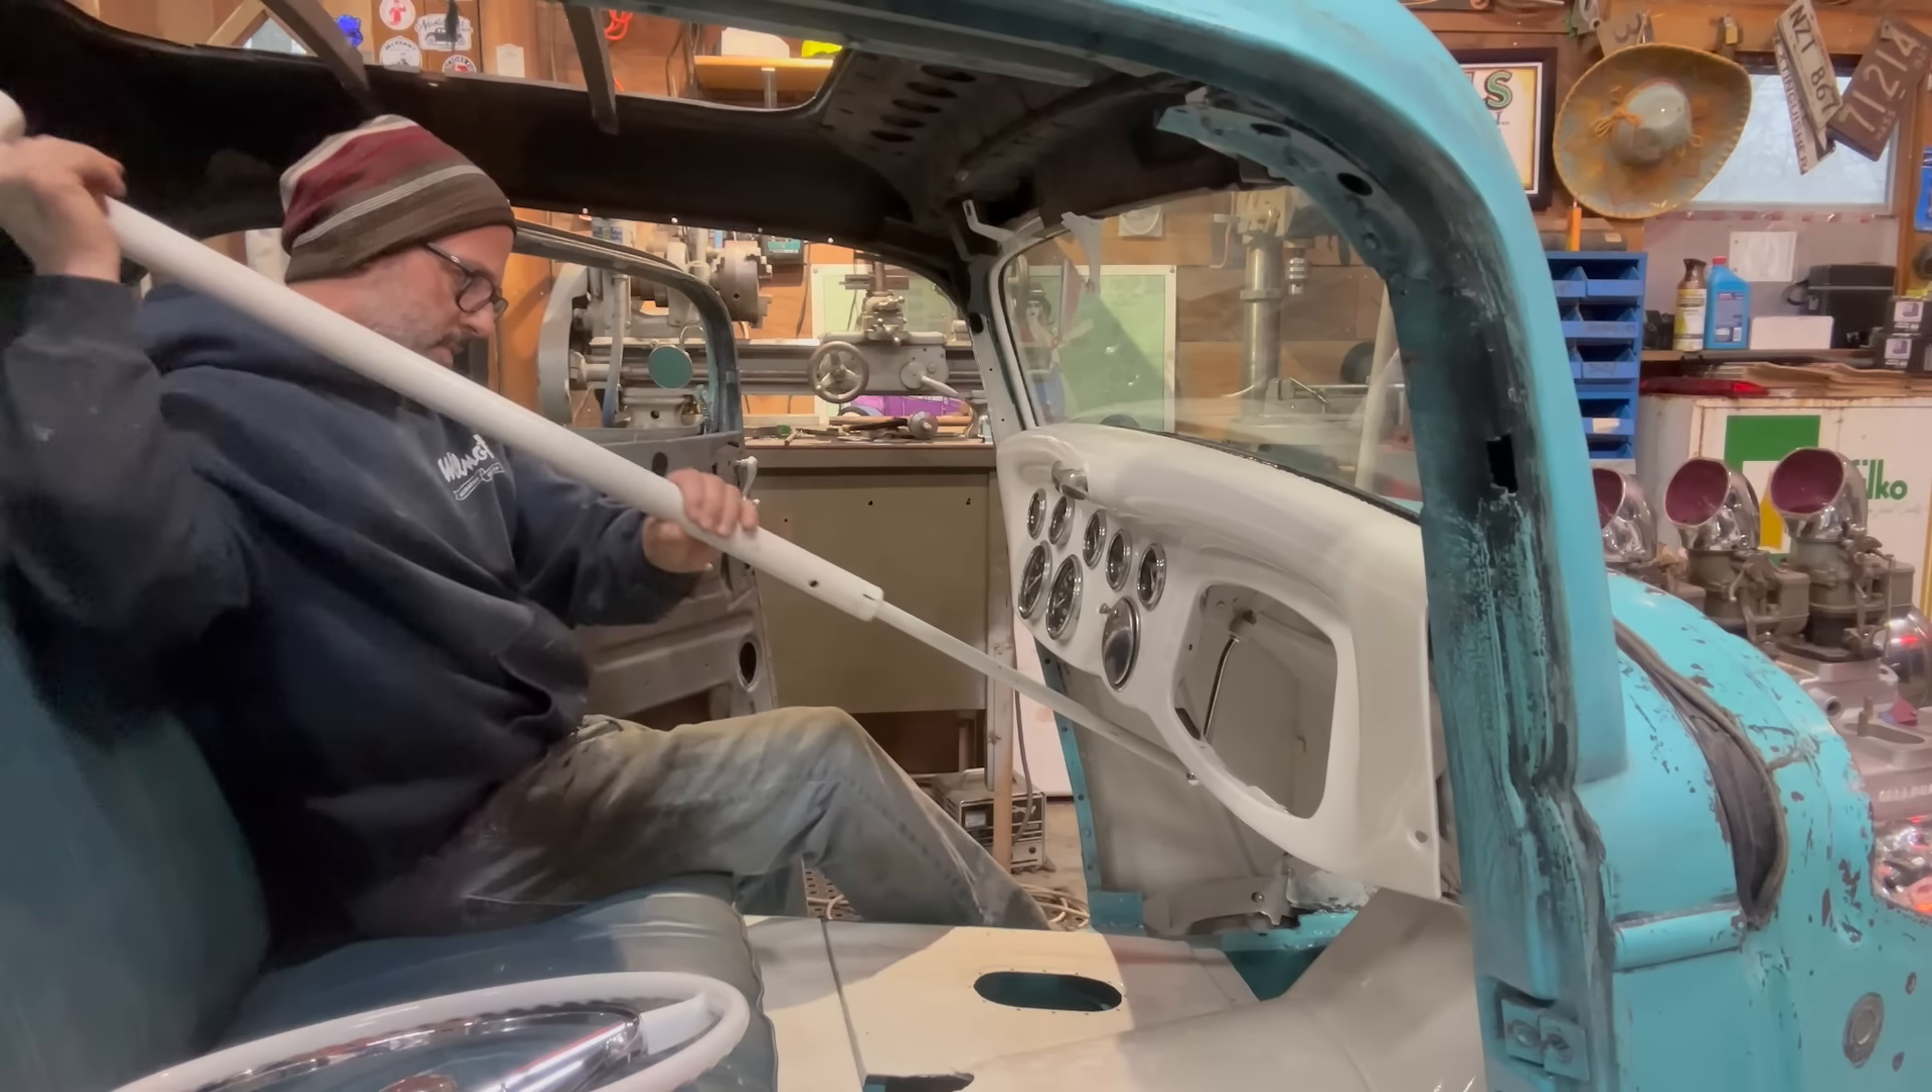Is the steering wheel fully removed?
Yes.